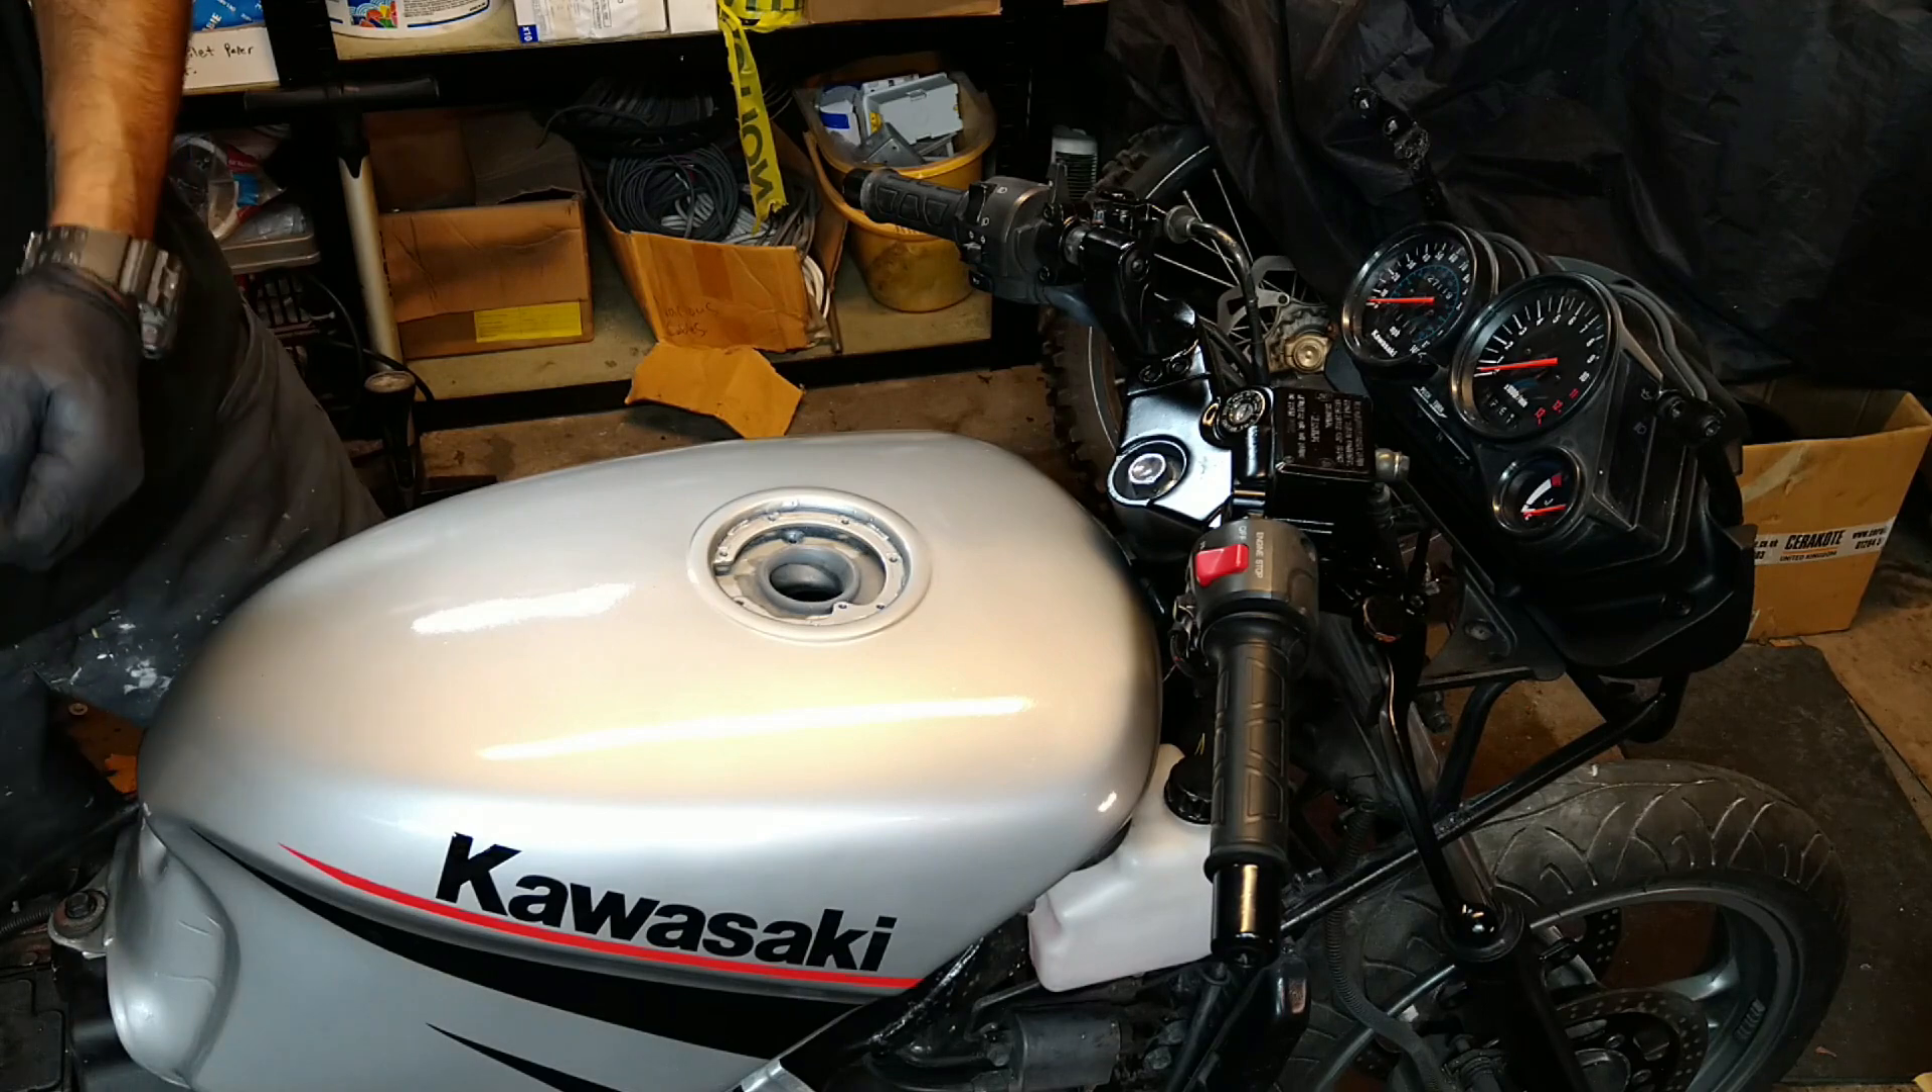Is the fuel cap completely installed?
No.